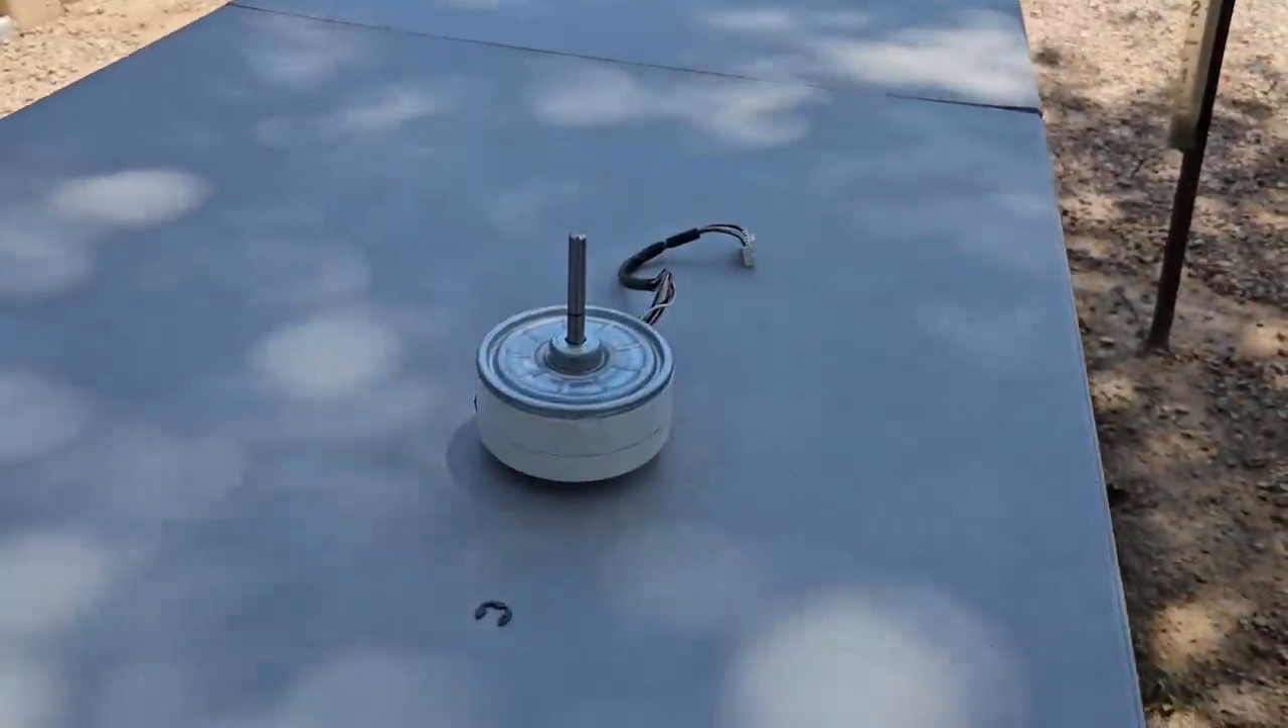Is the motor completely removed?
Yes.